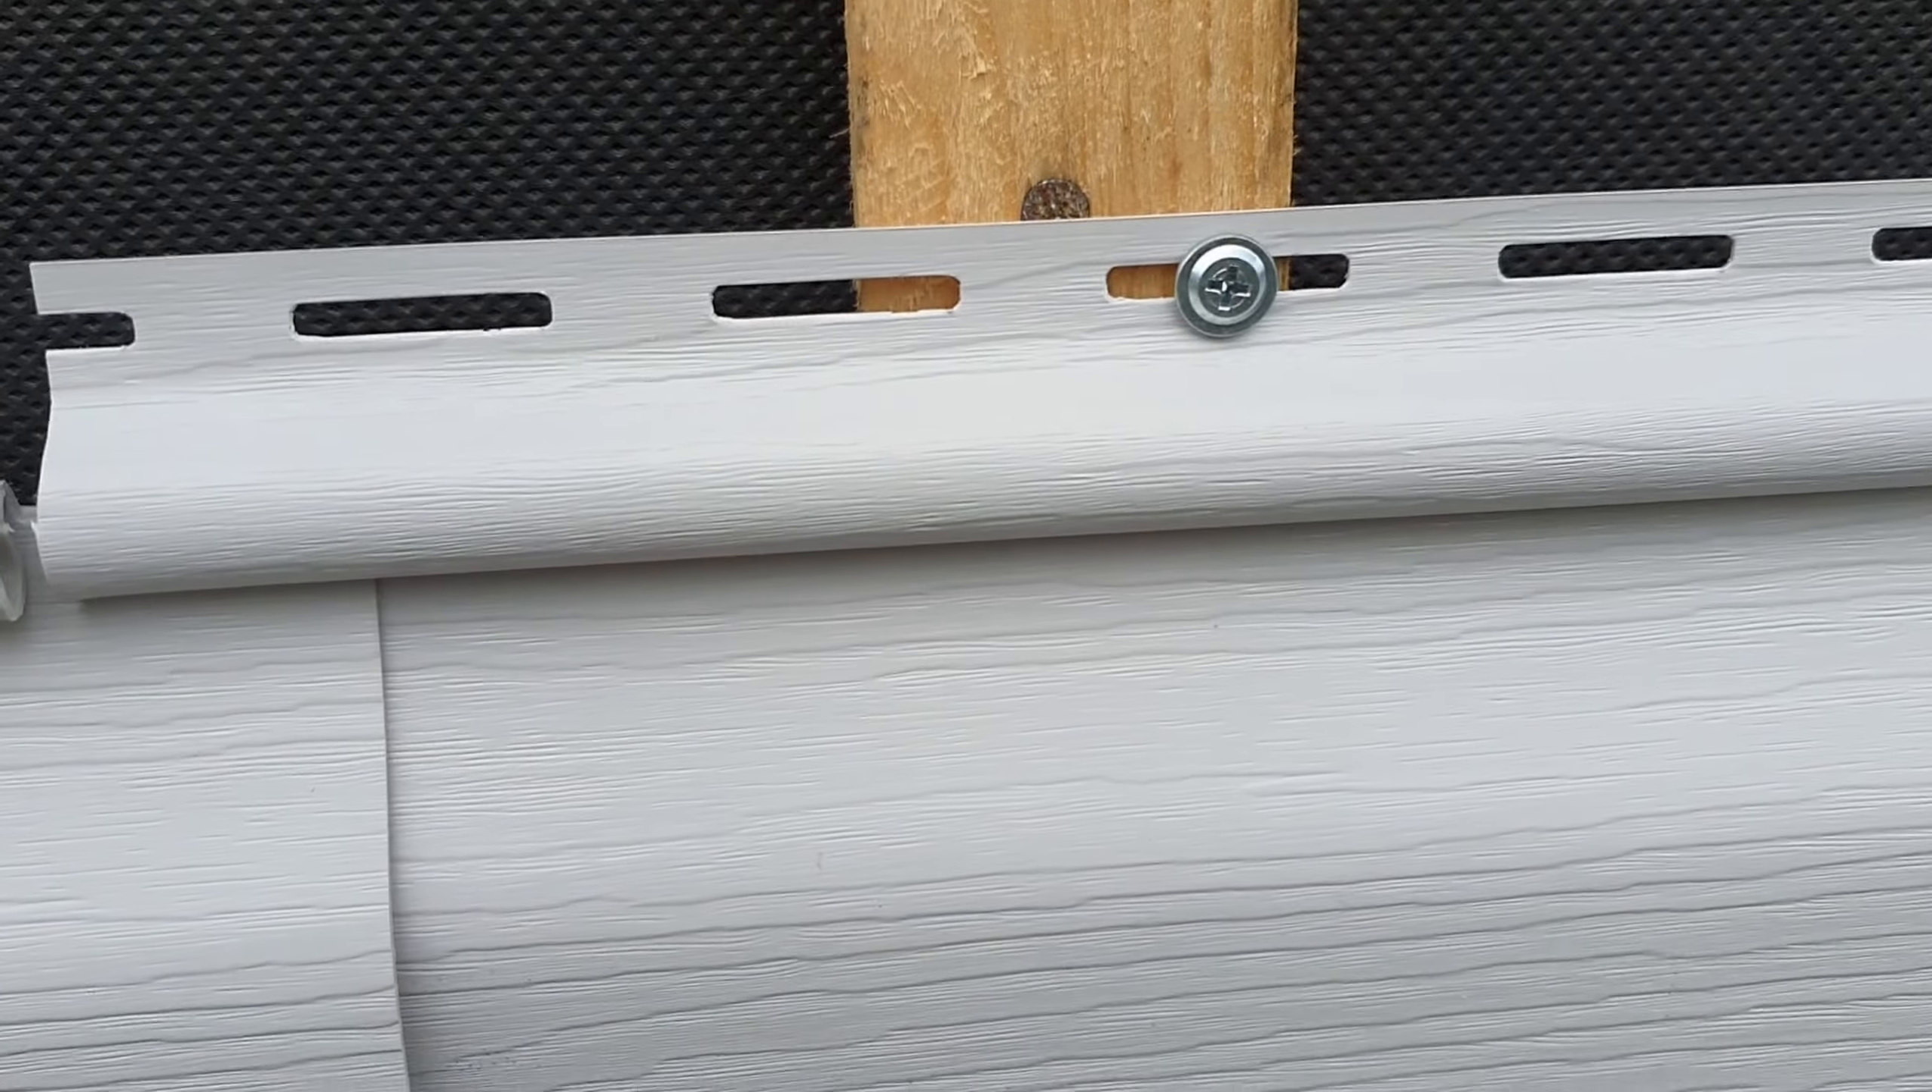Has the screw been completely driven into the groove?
Yes.